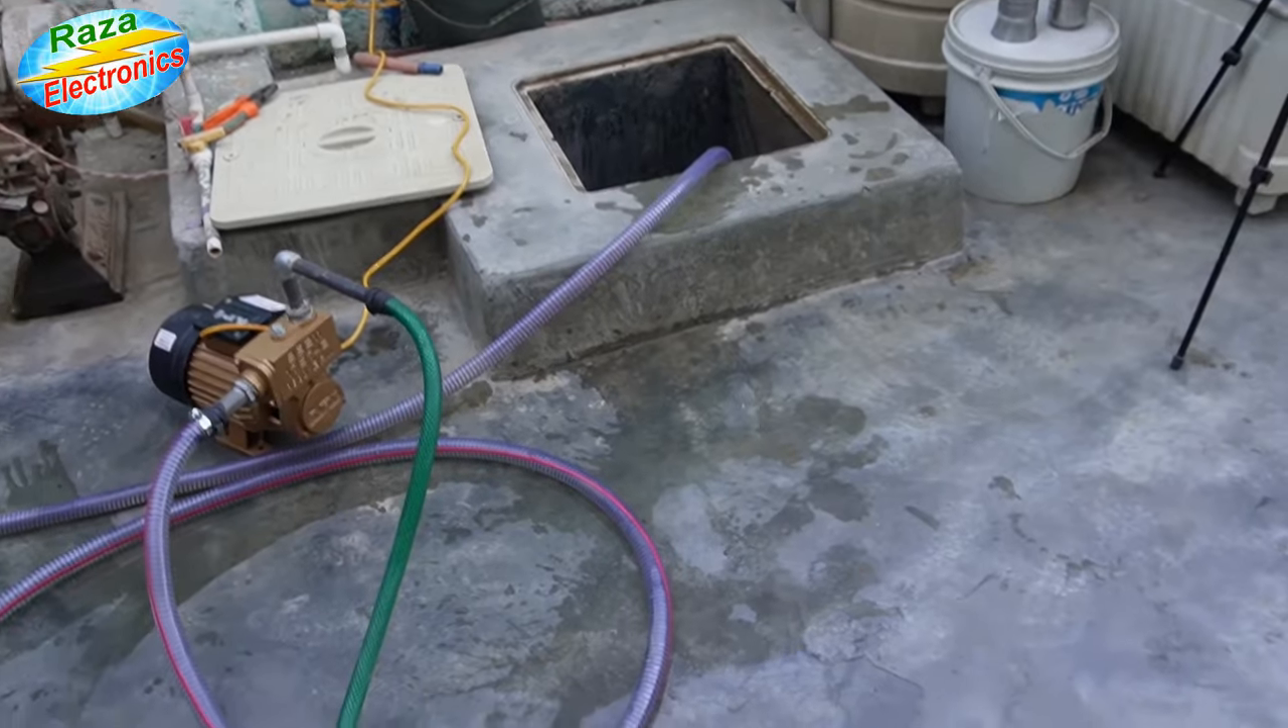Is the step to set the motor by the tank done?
Yes.